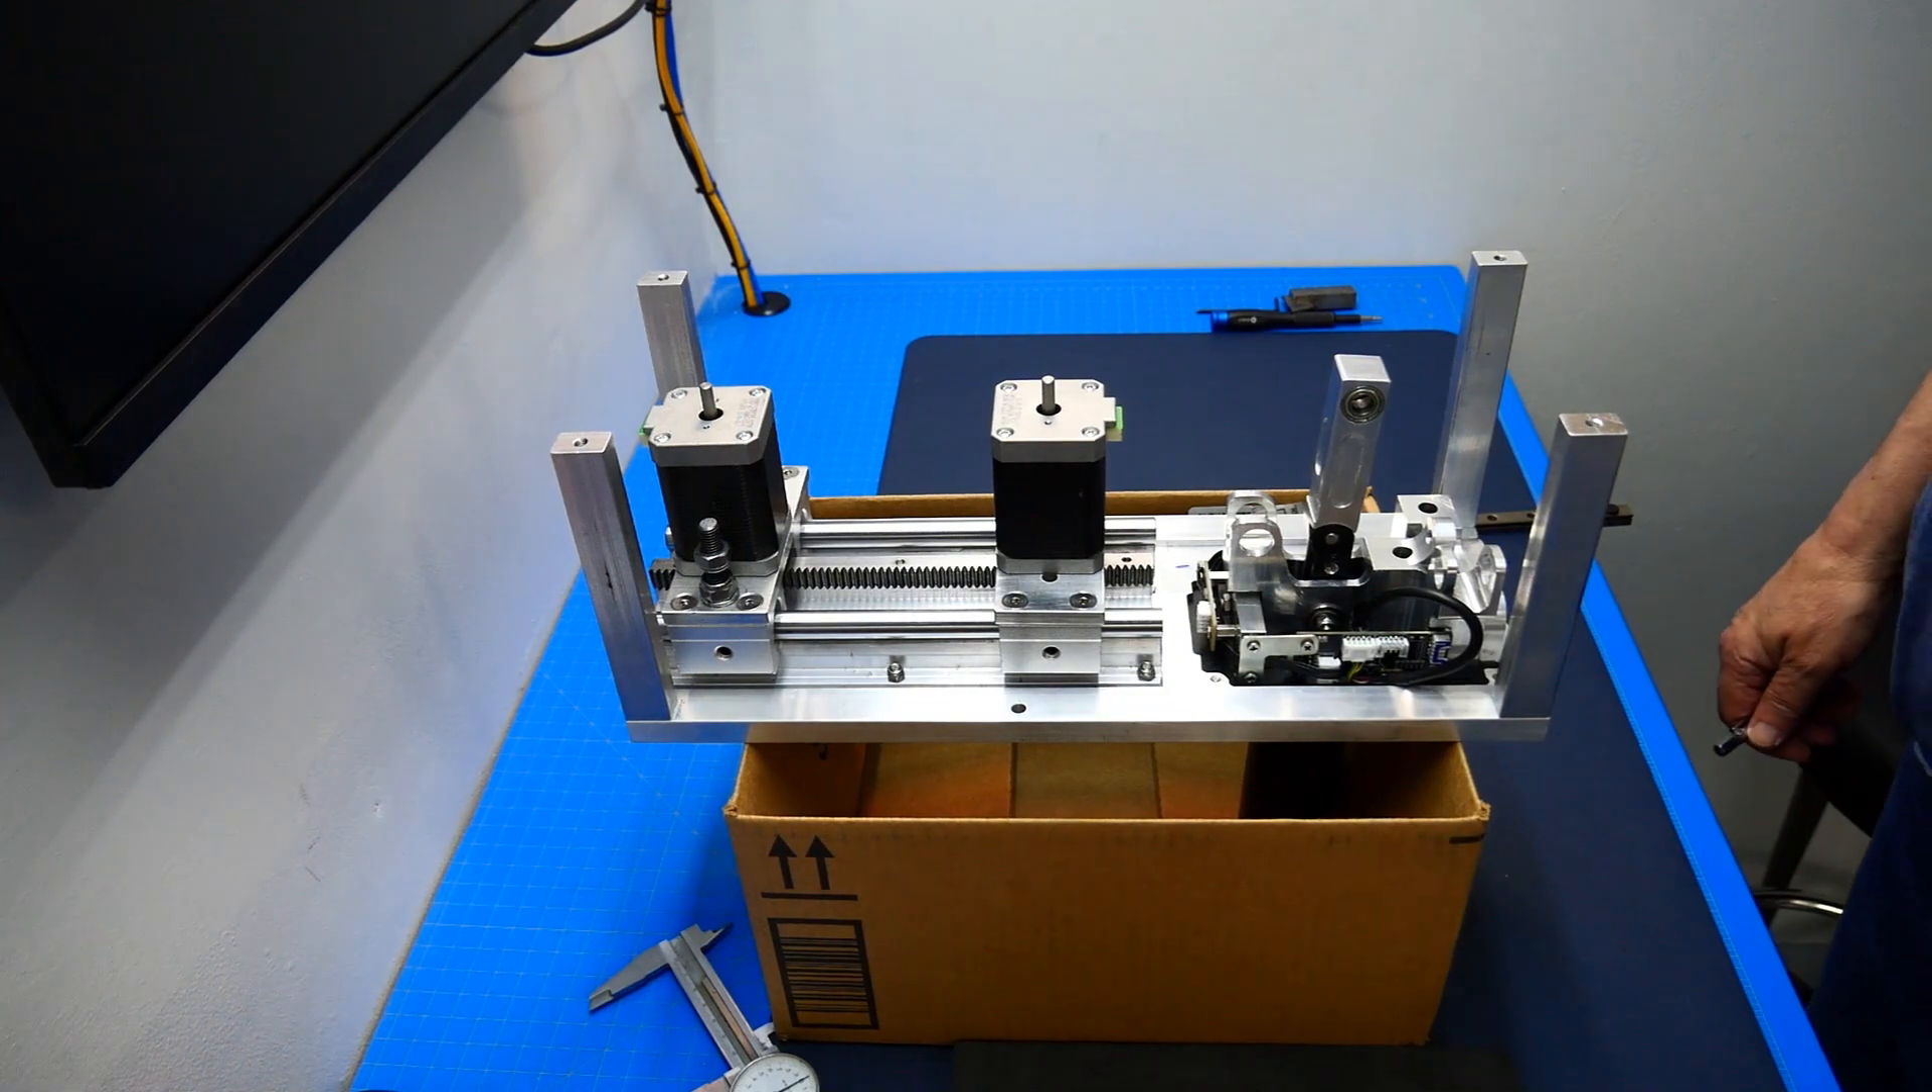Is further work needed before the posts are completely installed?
No.